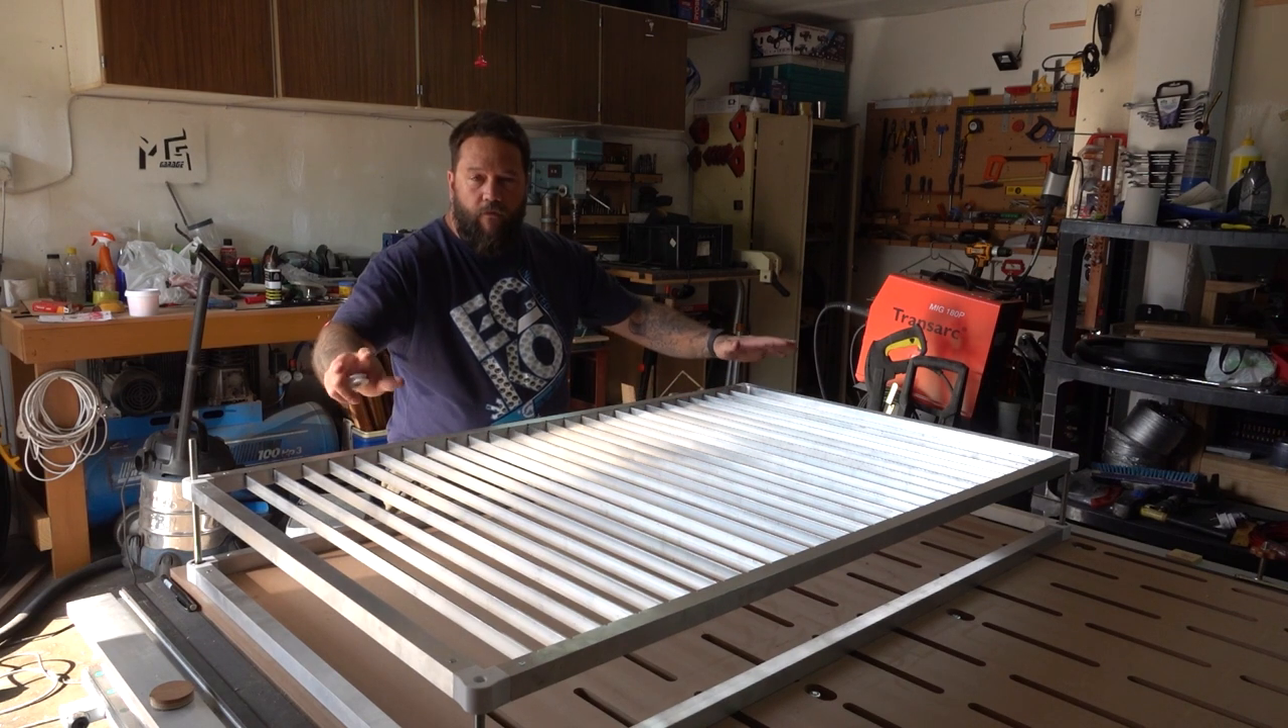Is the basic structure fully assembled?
Yes.